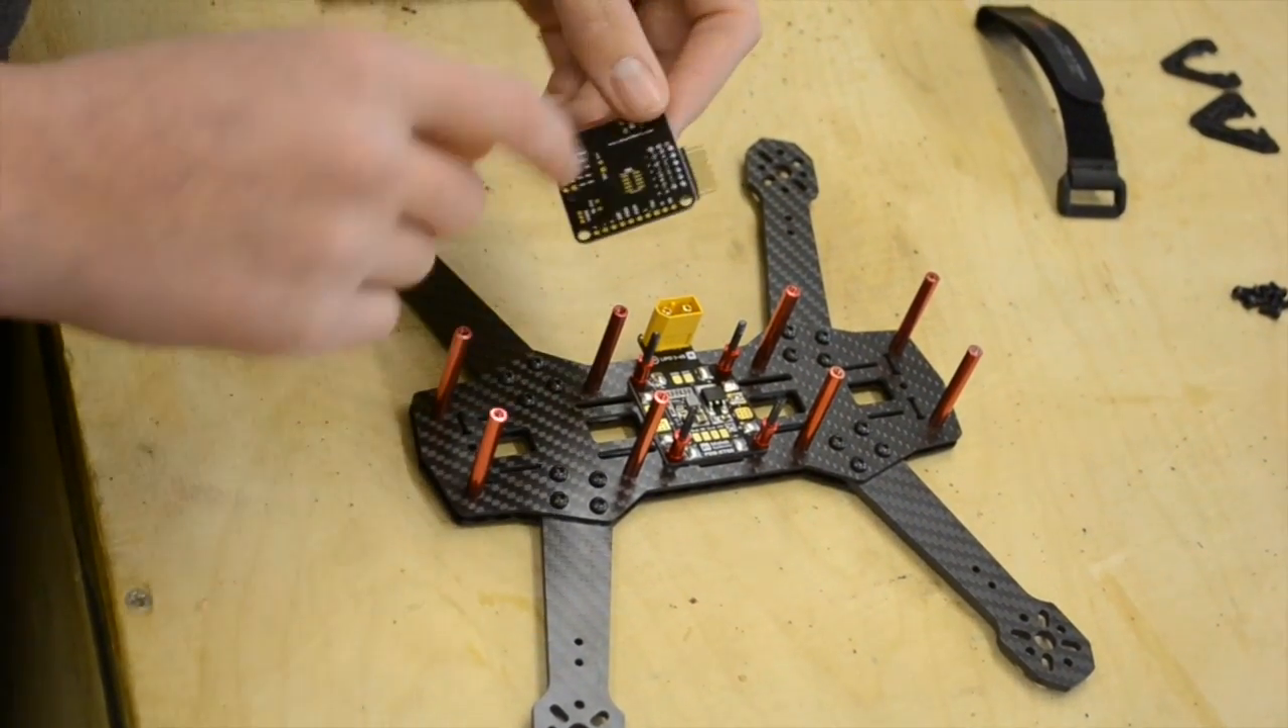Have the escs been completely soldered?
No.